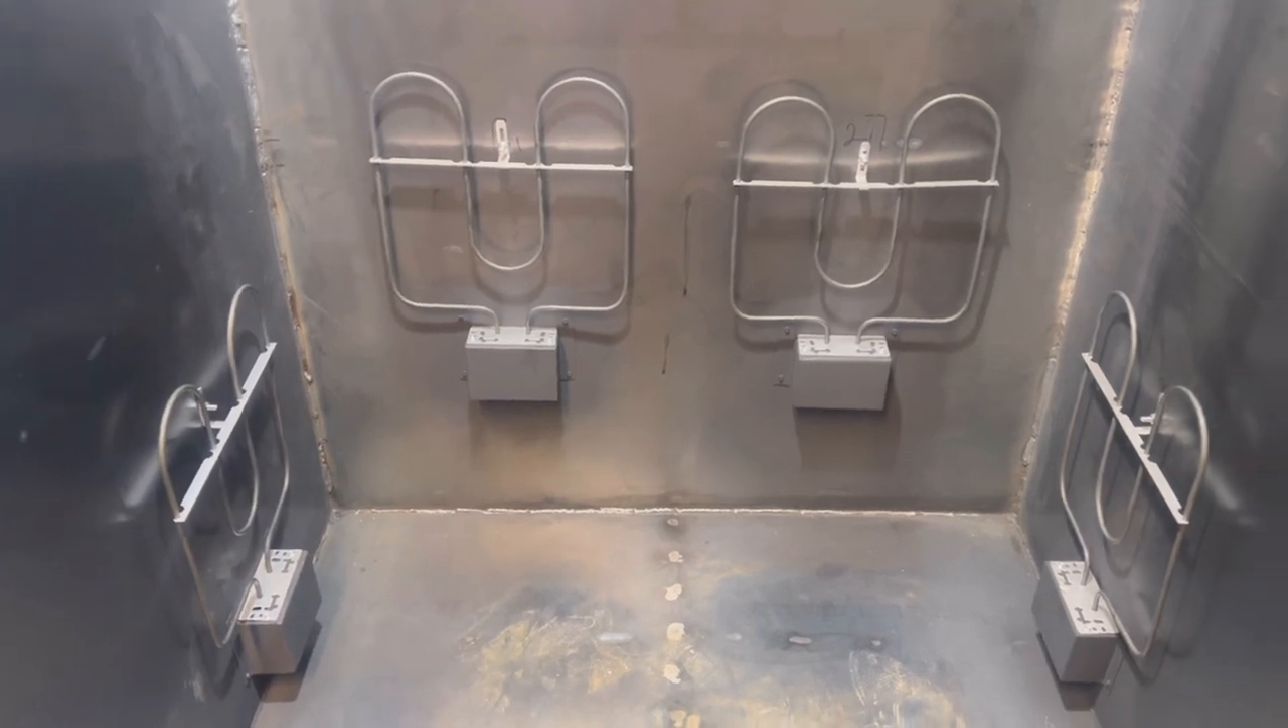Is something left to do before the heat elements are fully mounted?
No.